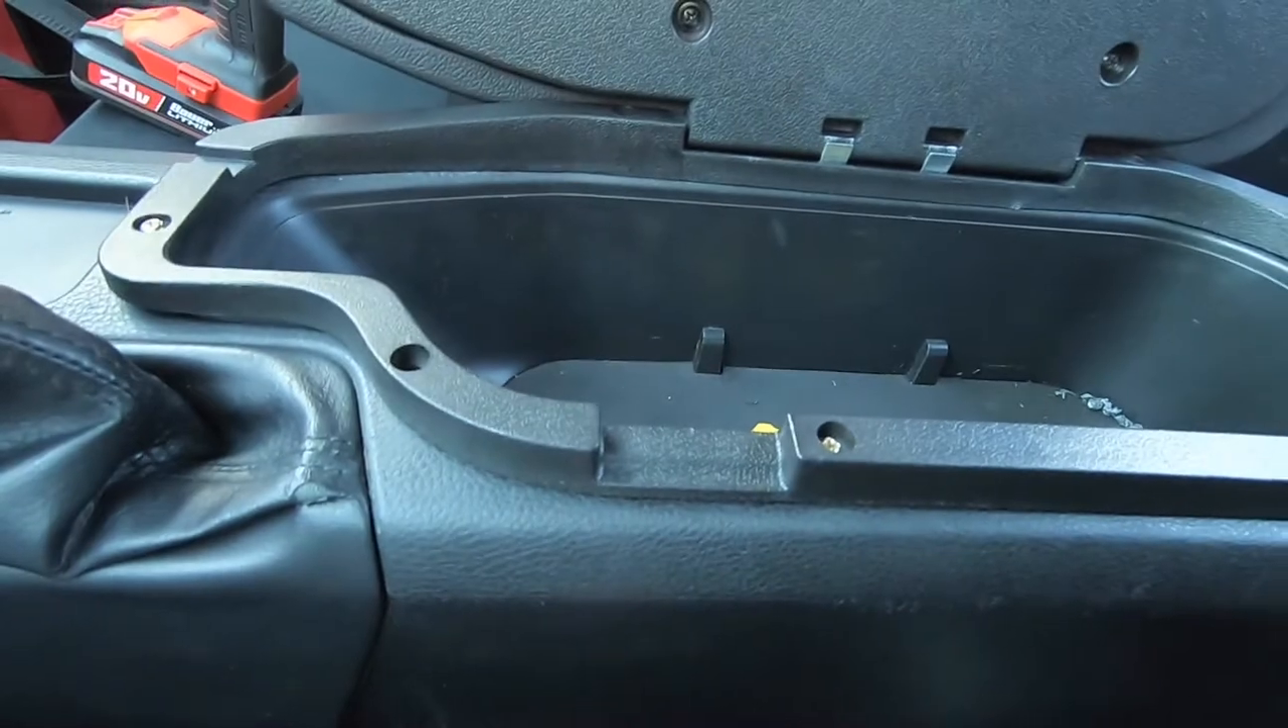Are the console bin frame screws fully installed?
No.